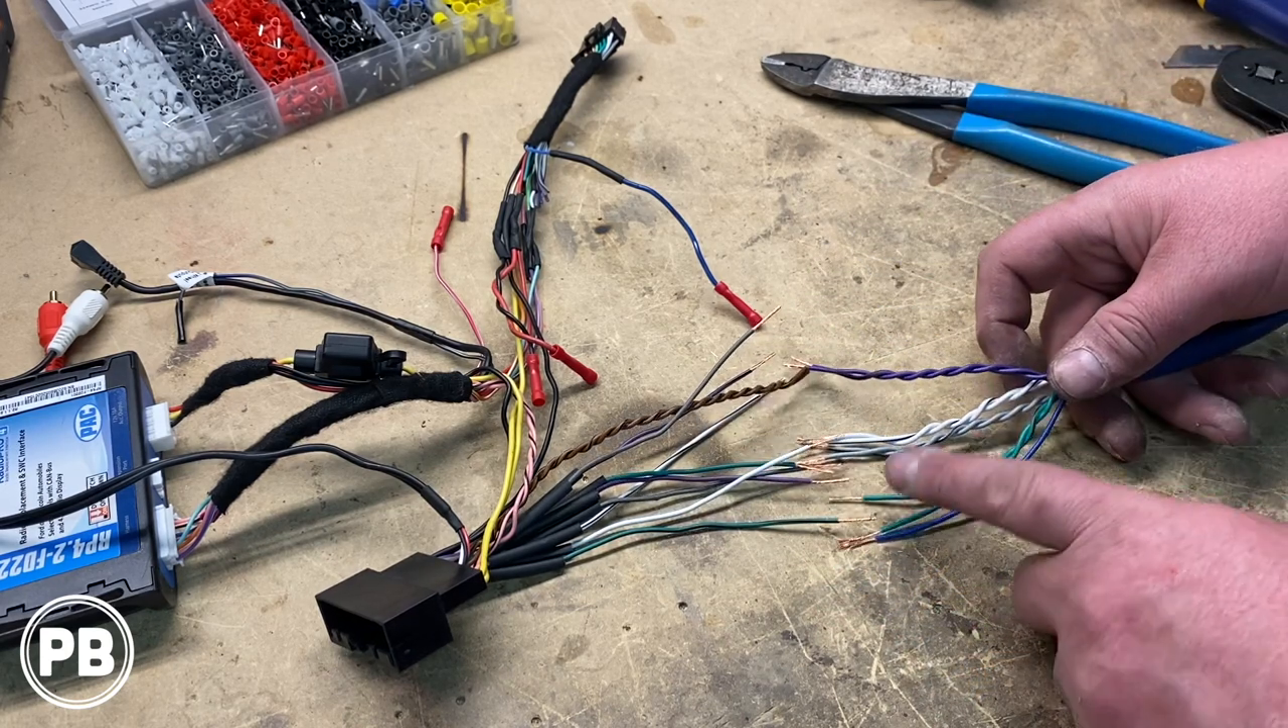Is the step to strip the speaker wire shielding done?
Yes.